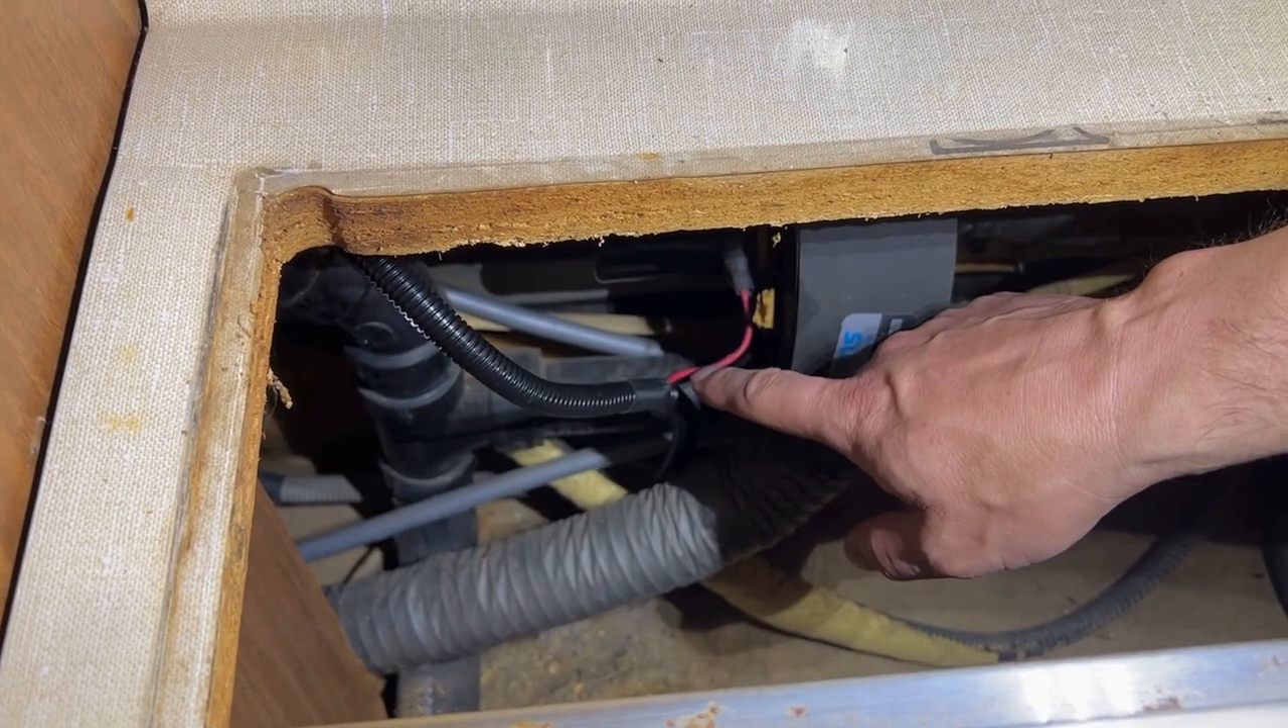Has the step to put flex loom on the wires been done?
Yes.